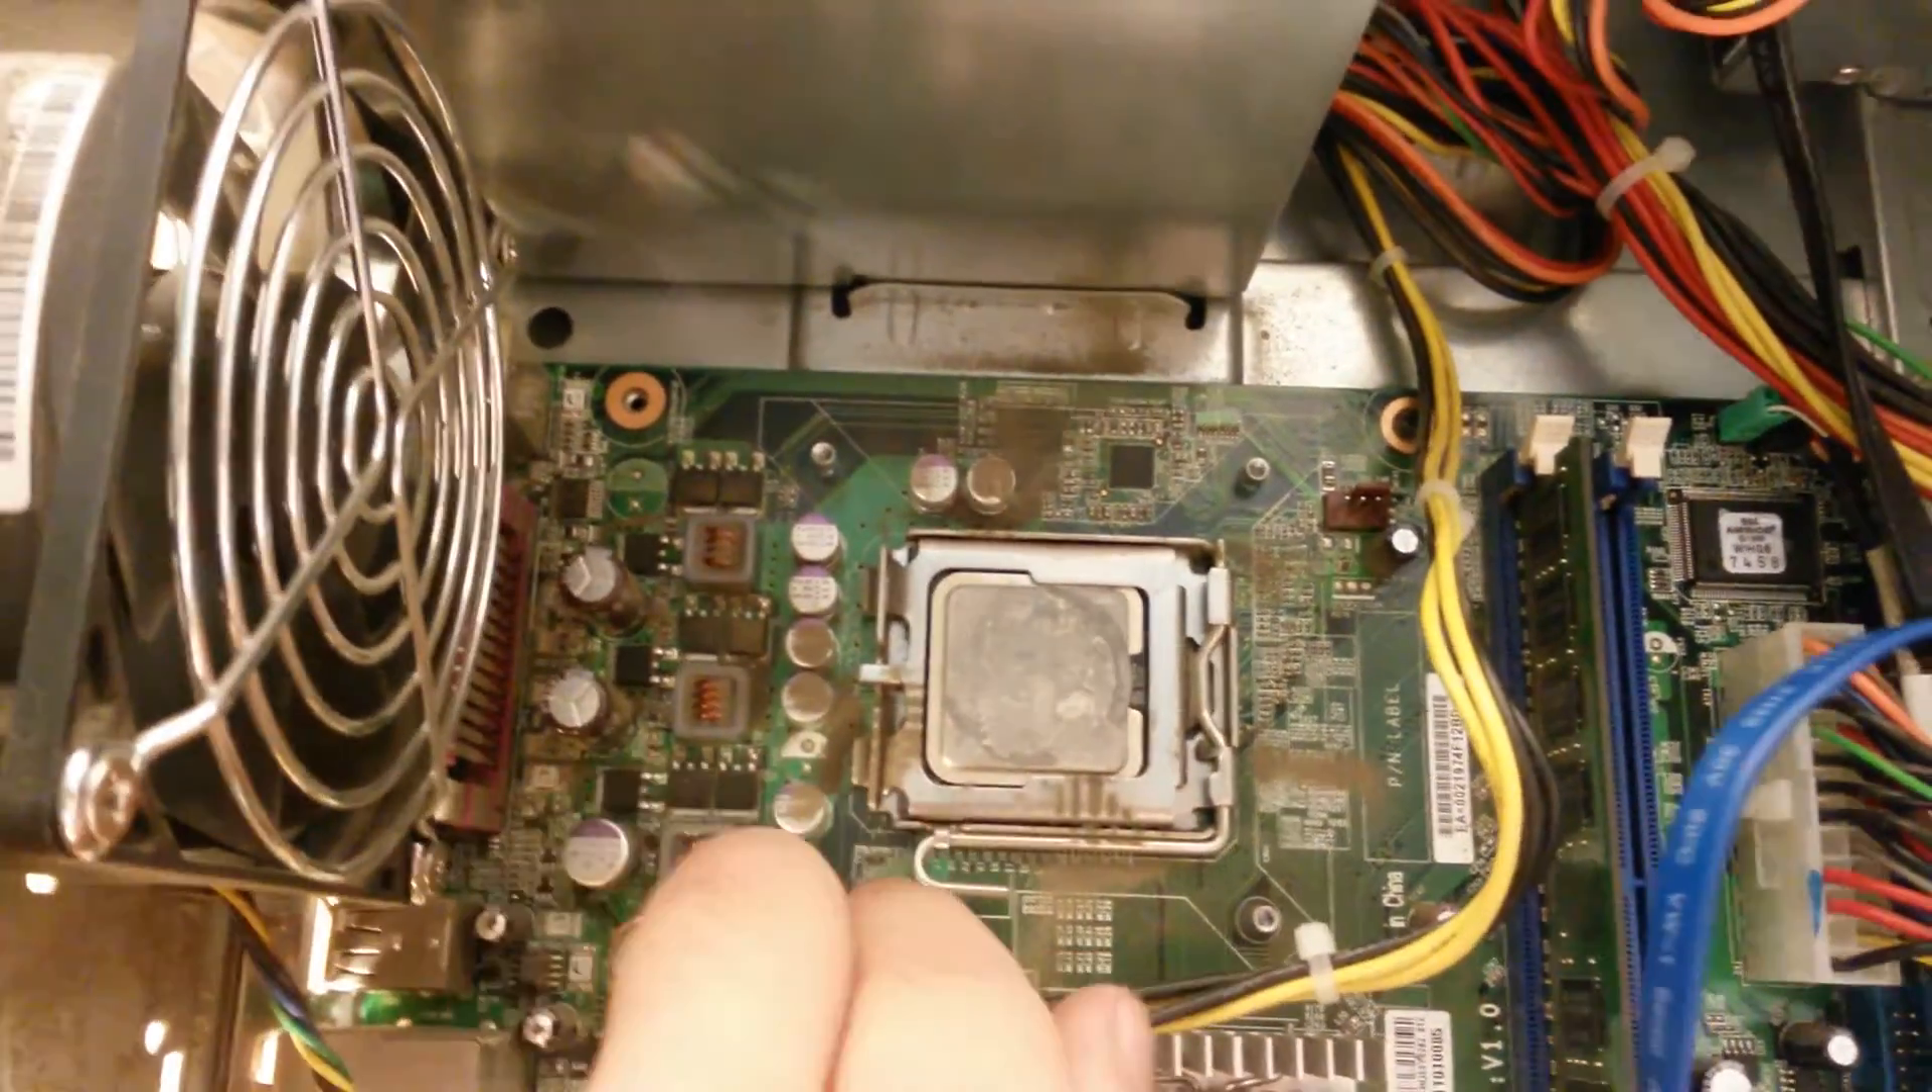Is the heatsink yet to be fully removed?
No.